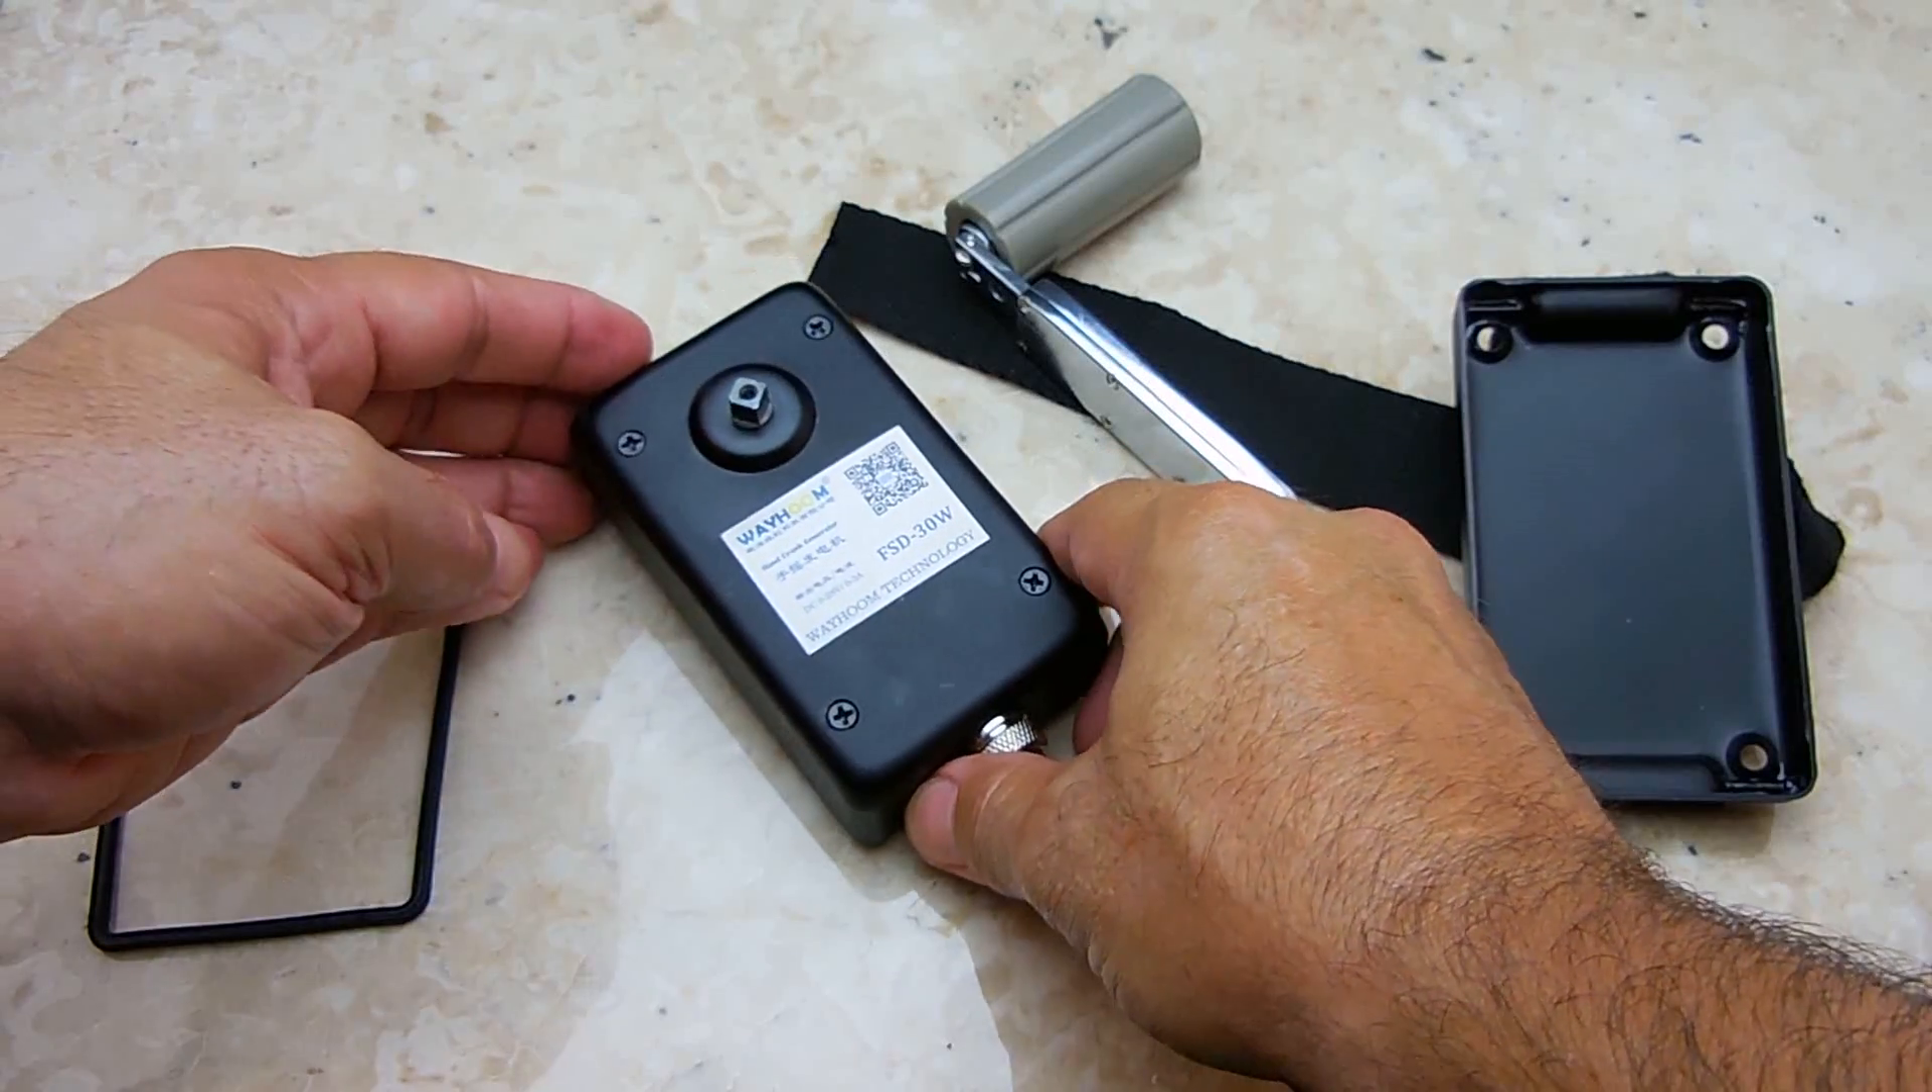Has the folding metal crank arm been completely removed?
Yes.